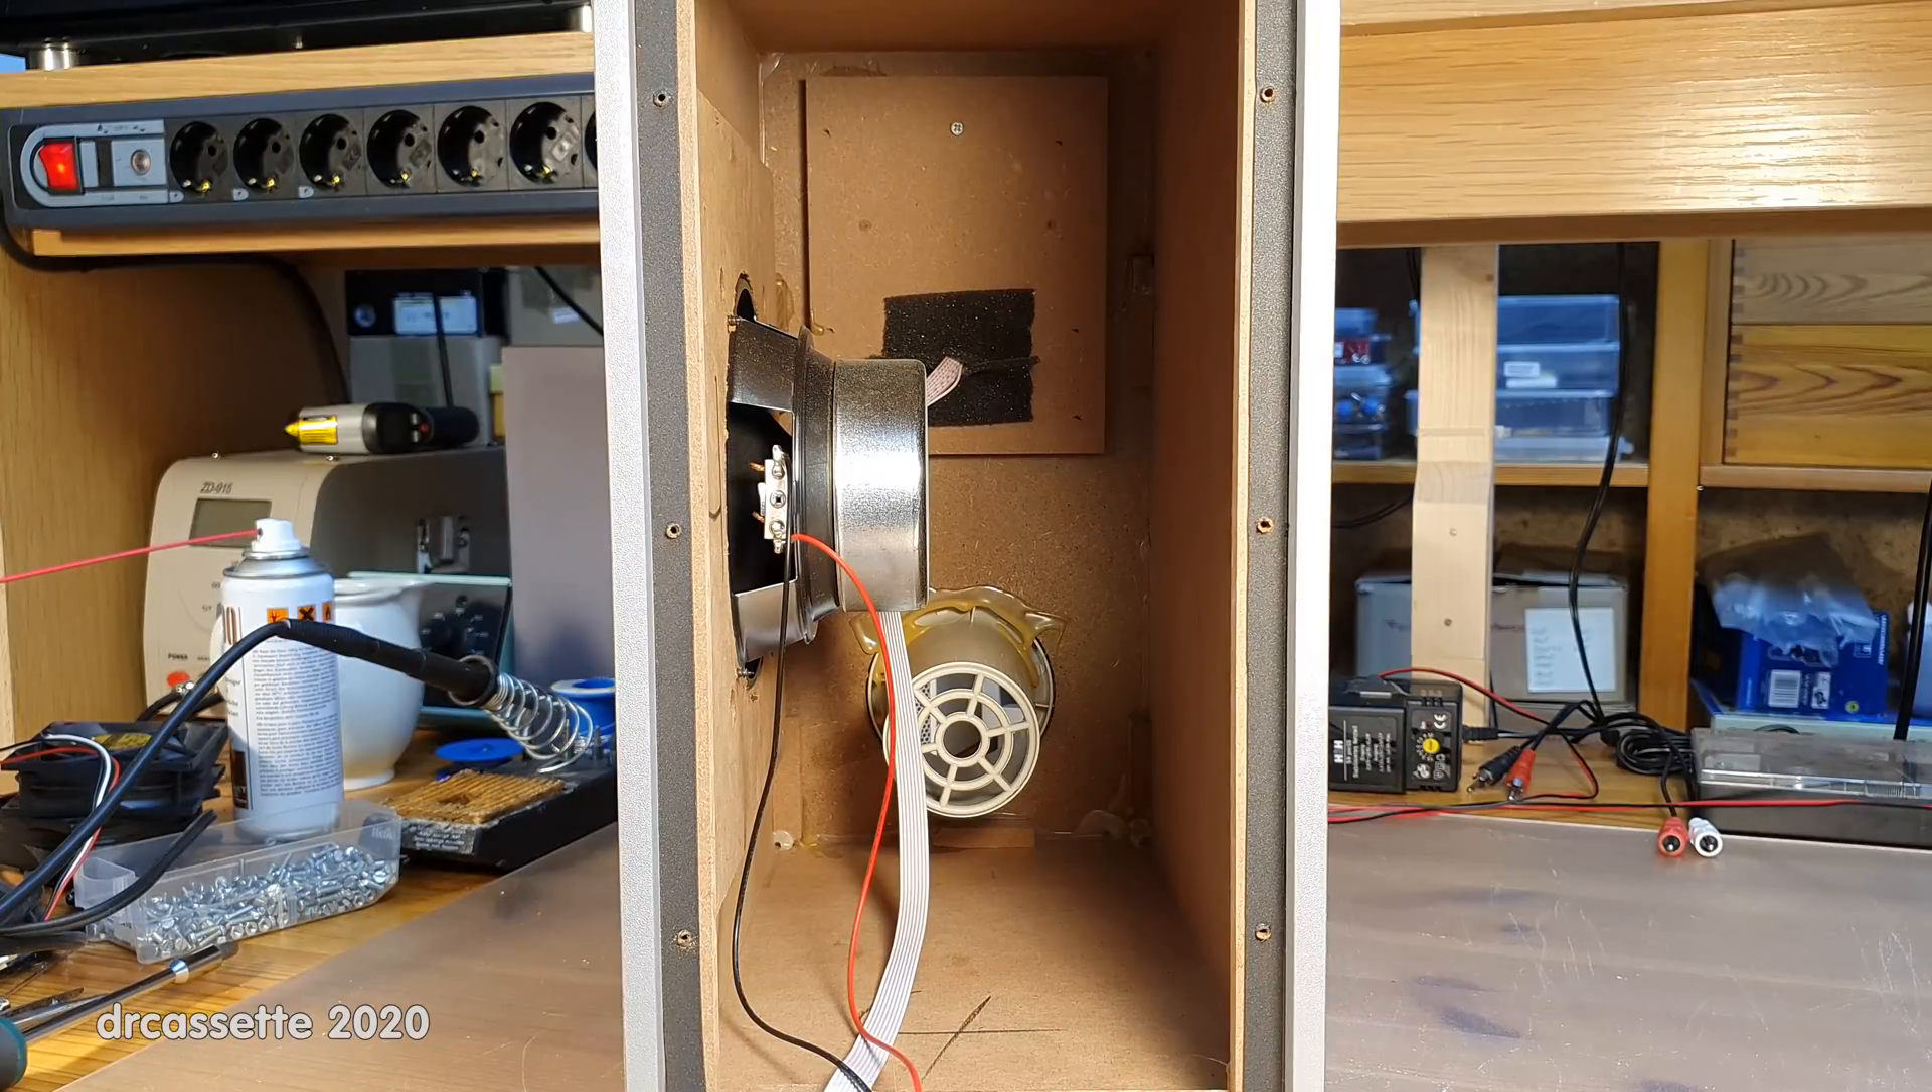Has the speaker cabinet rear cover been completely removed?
Yes.